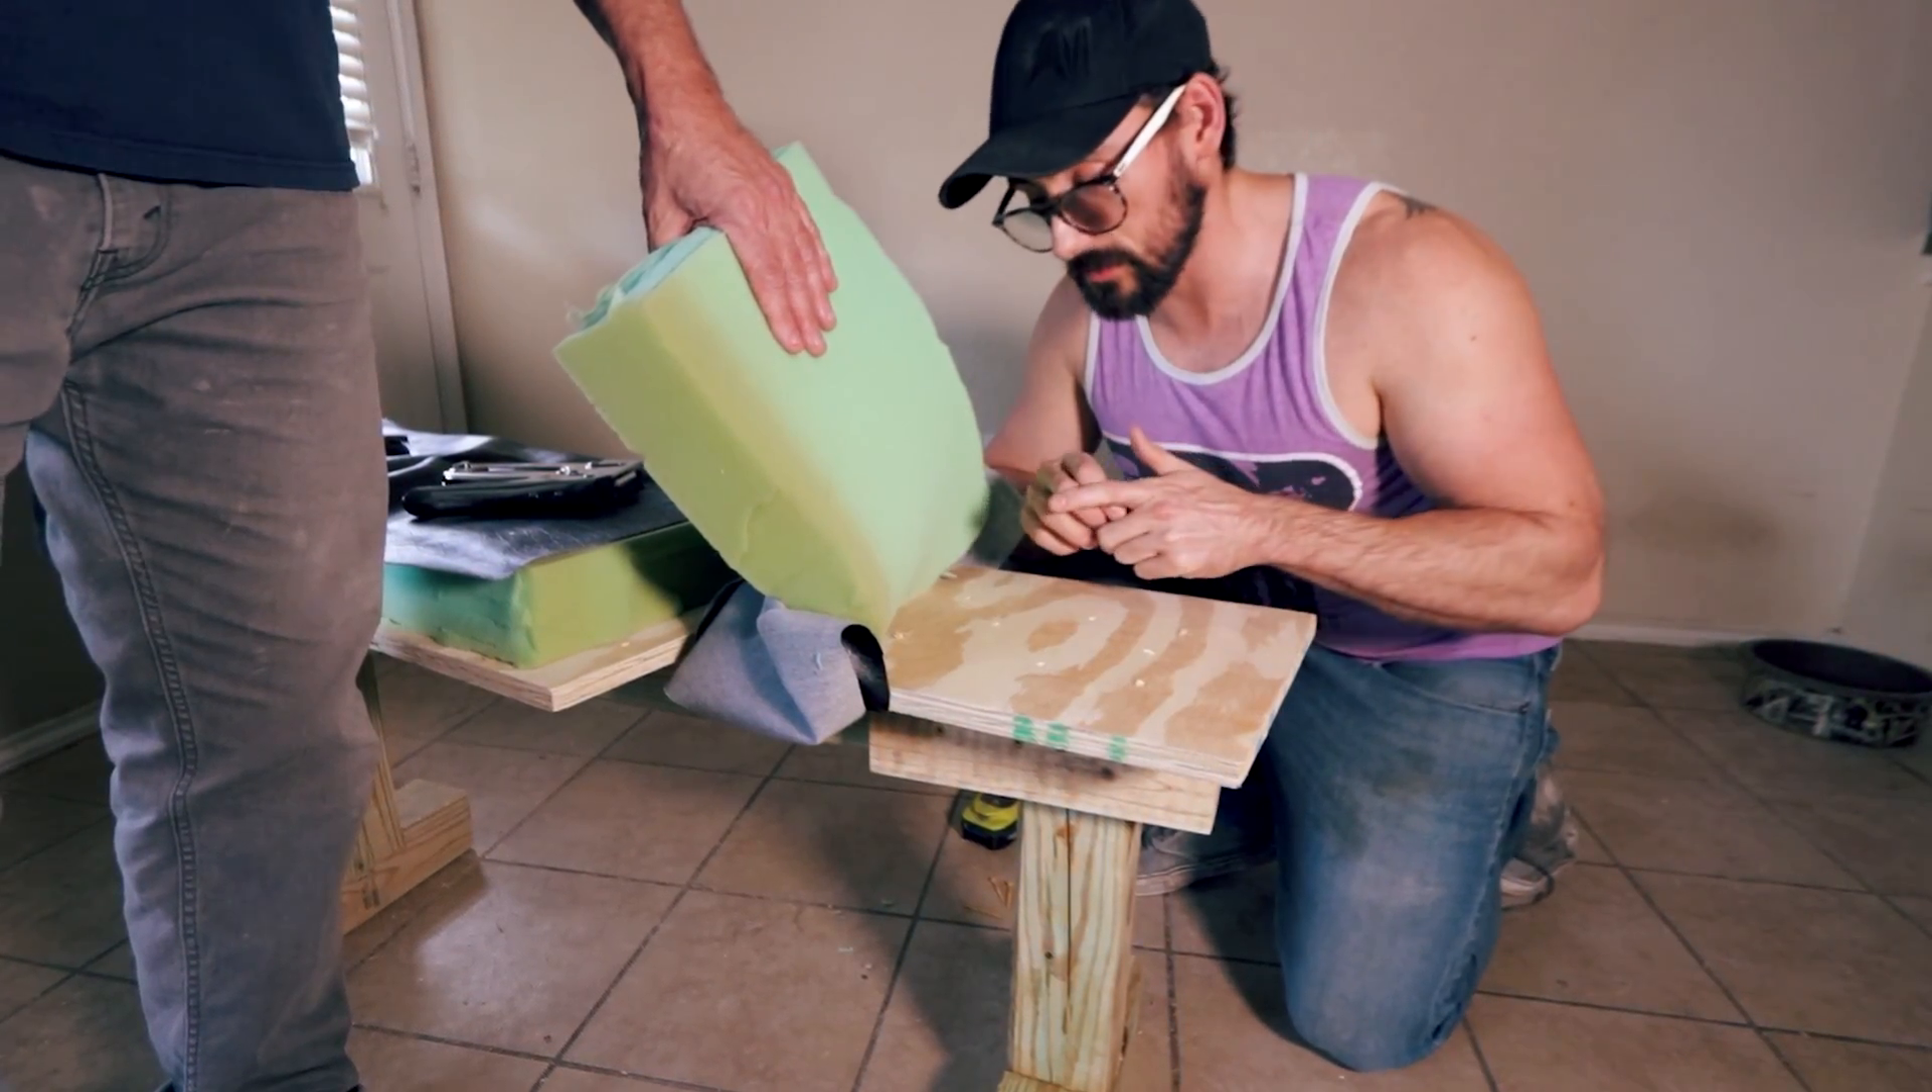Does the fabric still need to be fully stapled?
Yes.